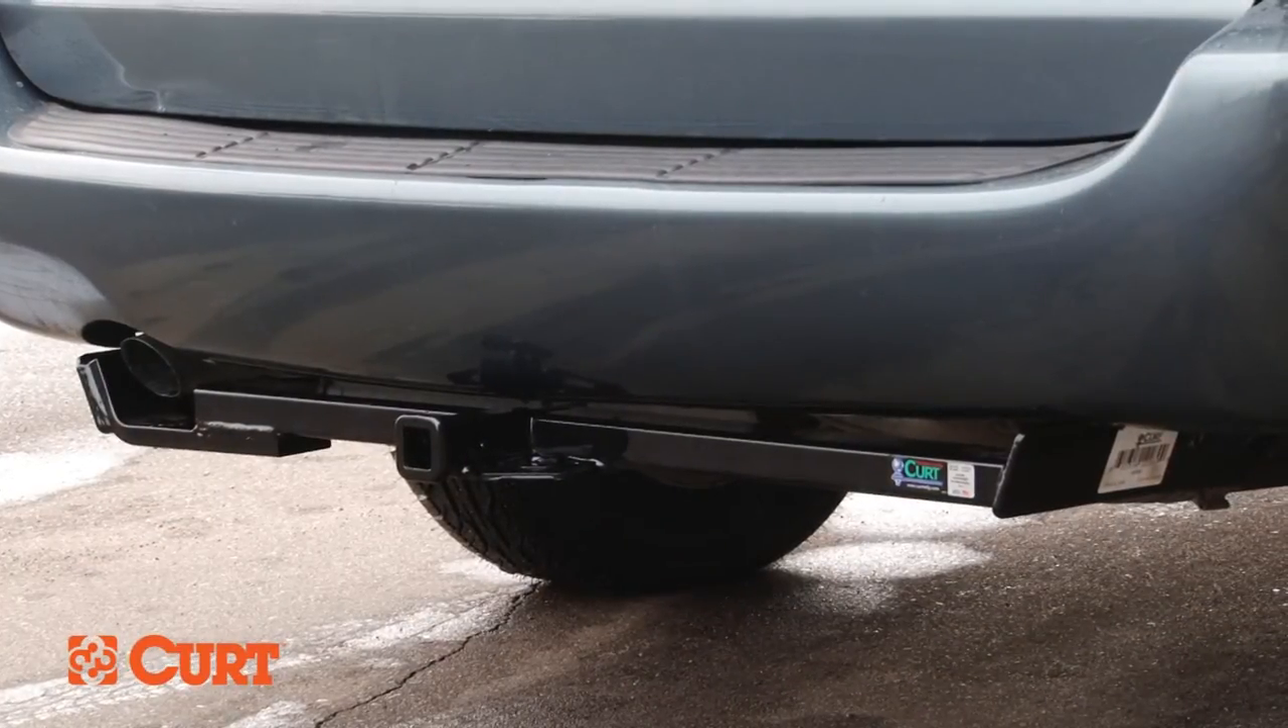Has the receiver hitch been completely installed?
Yes.